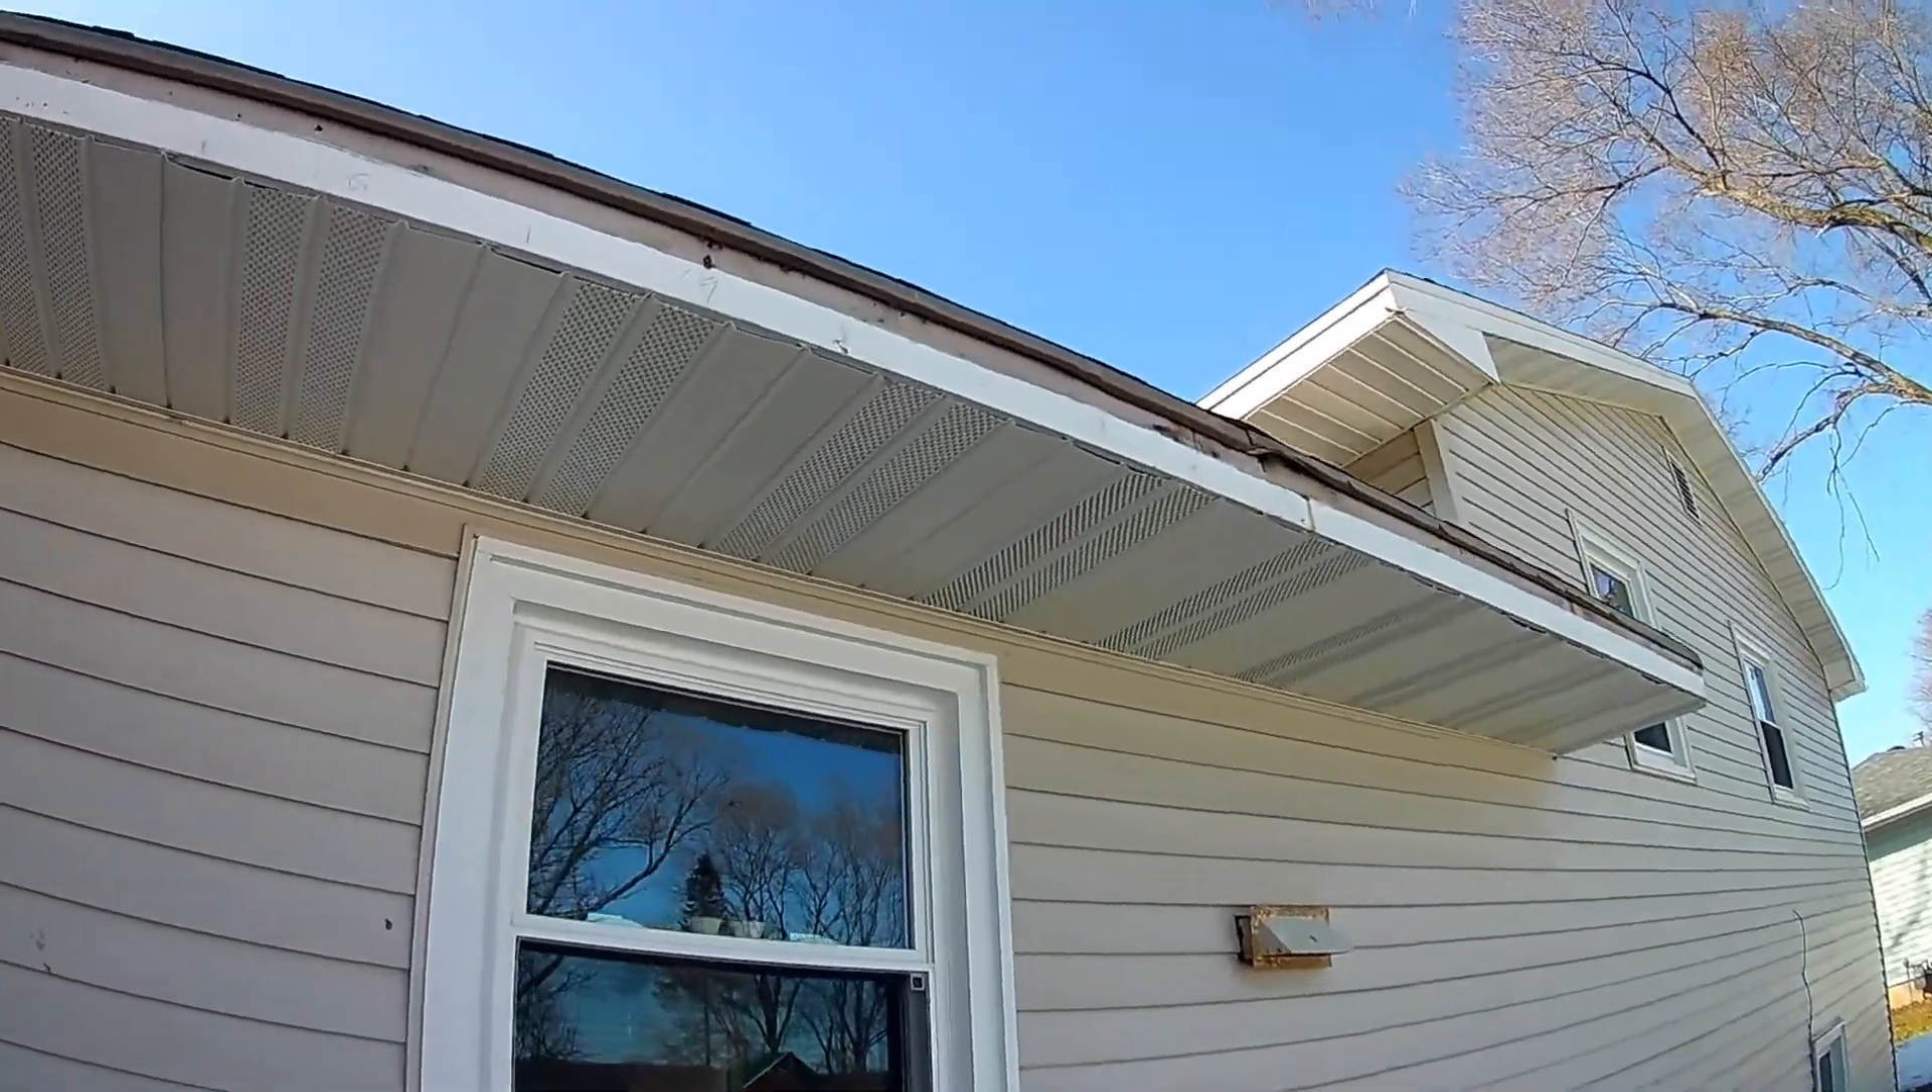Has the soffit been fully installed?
Yes.